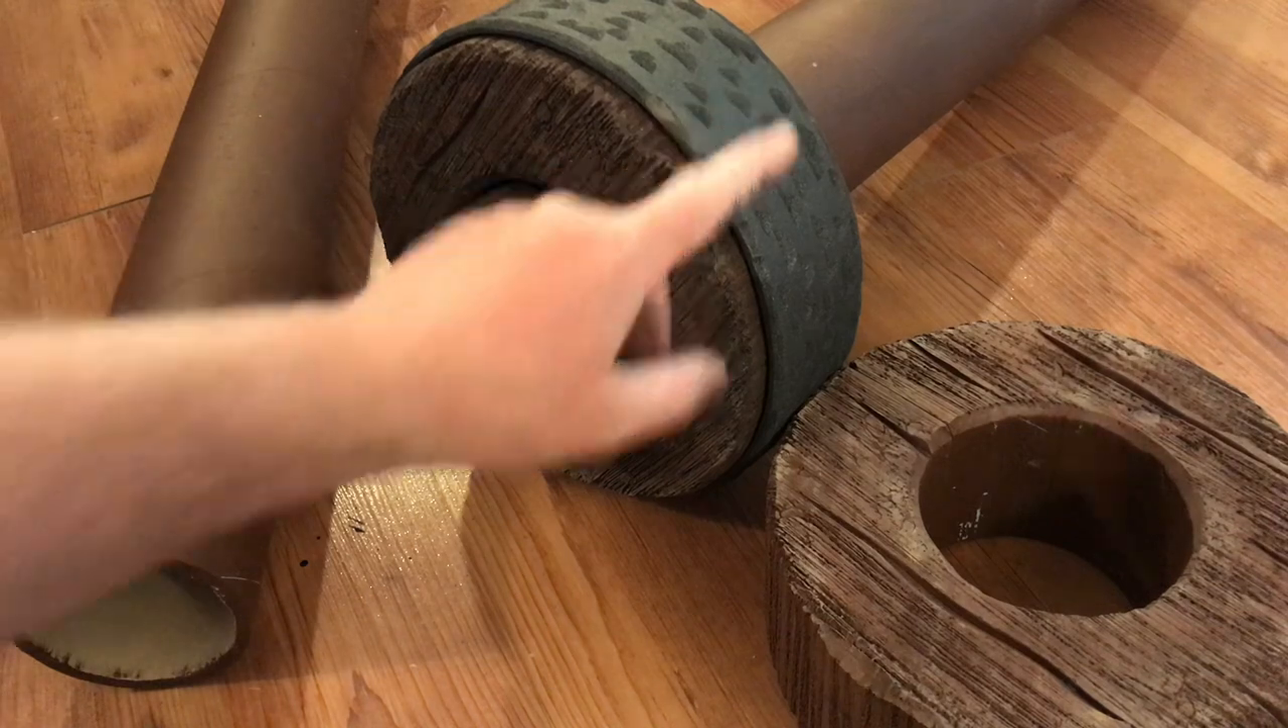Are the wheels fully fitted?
No.